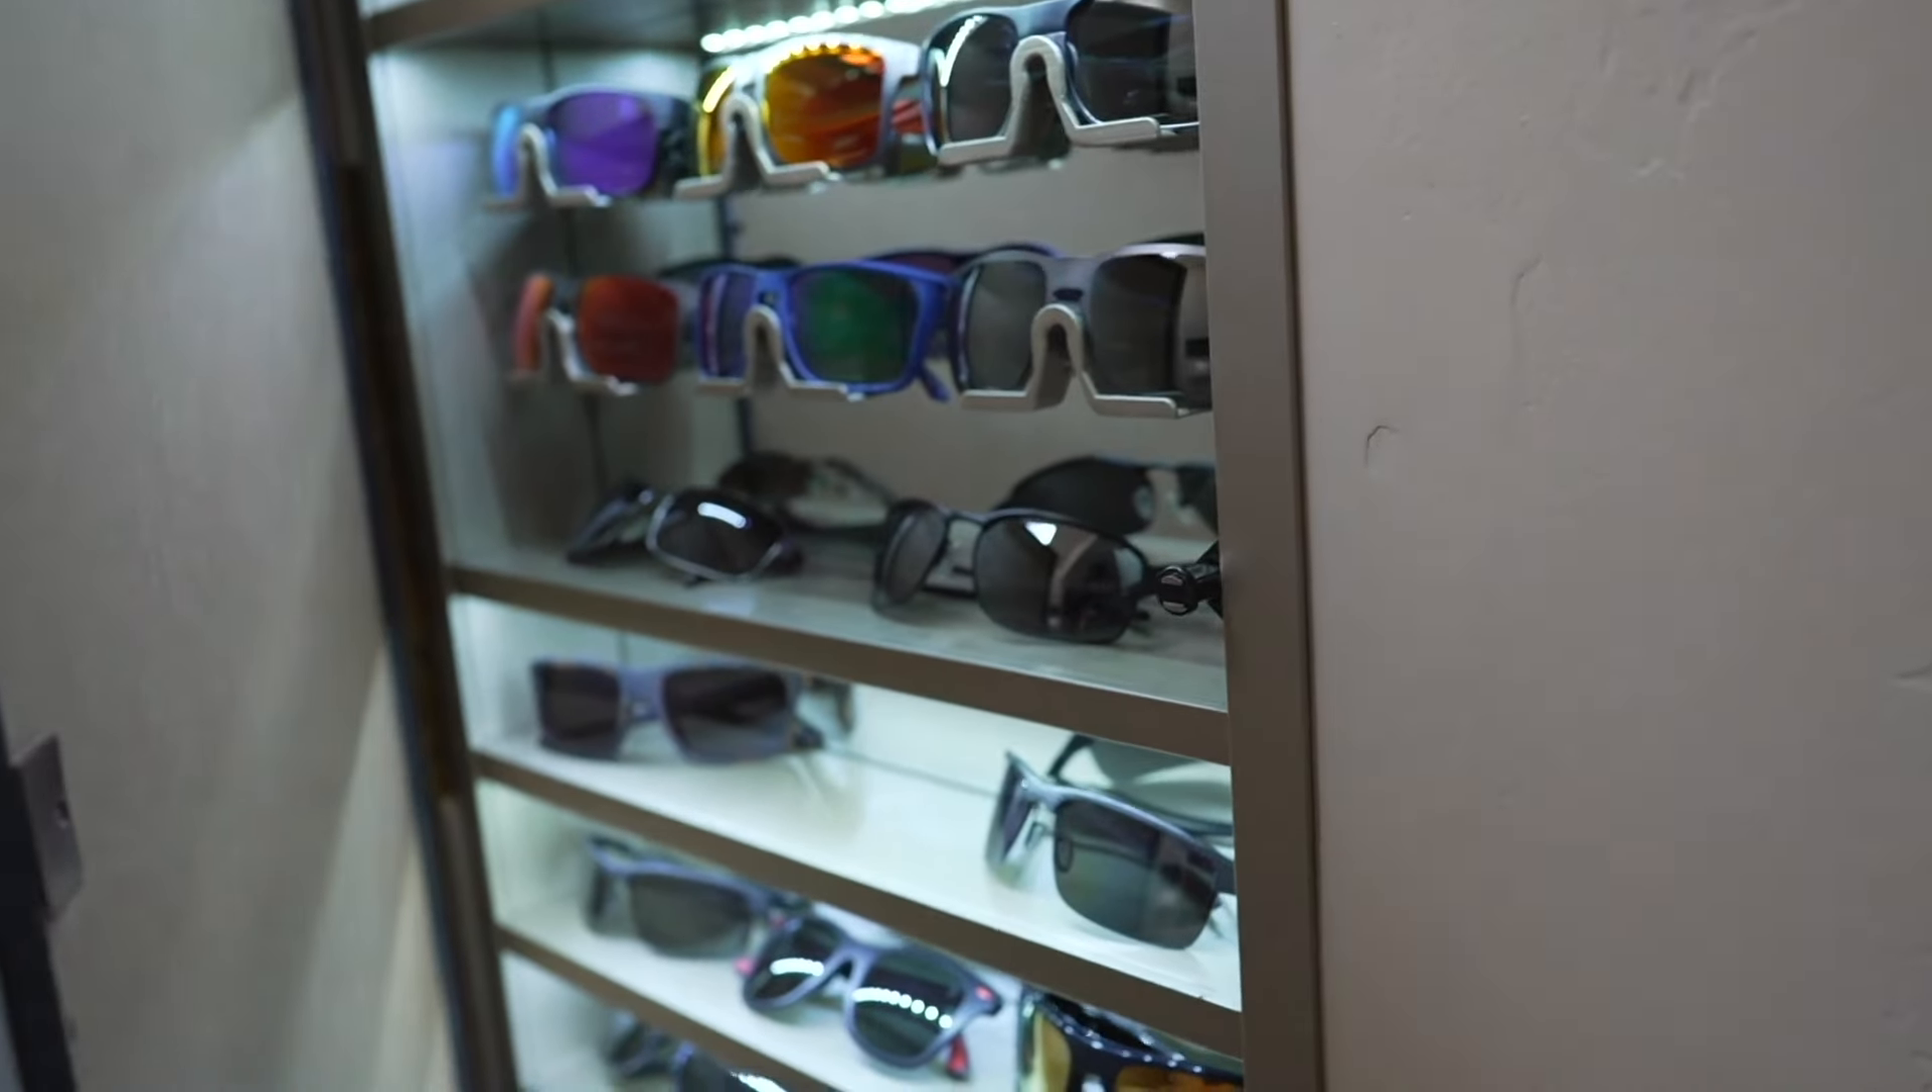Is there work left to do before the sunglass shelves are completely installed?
No.